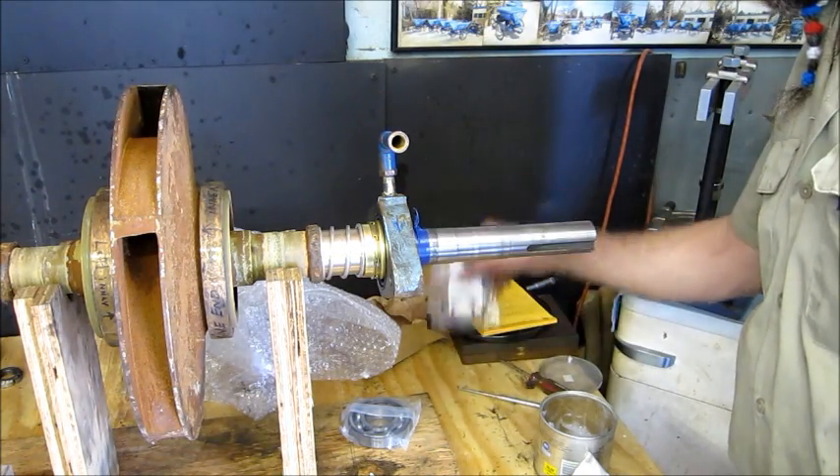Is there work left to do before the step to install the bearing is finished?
Yes.